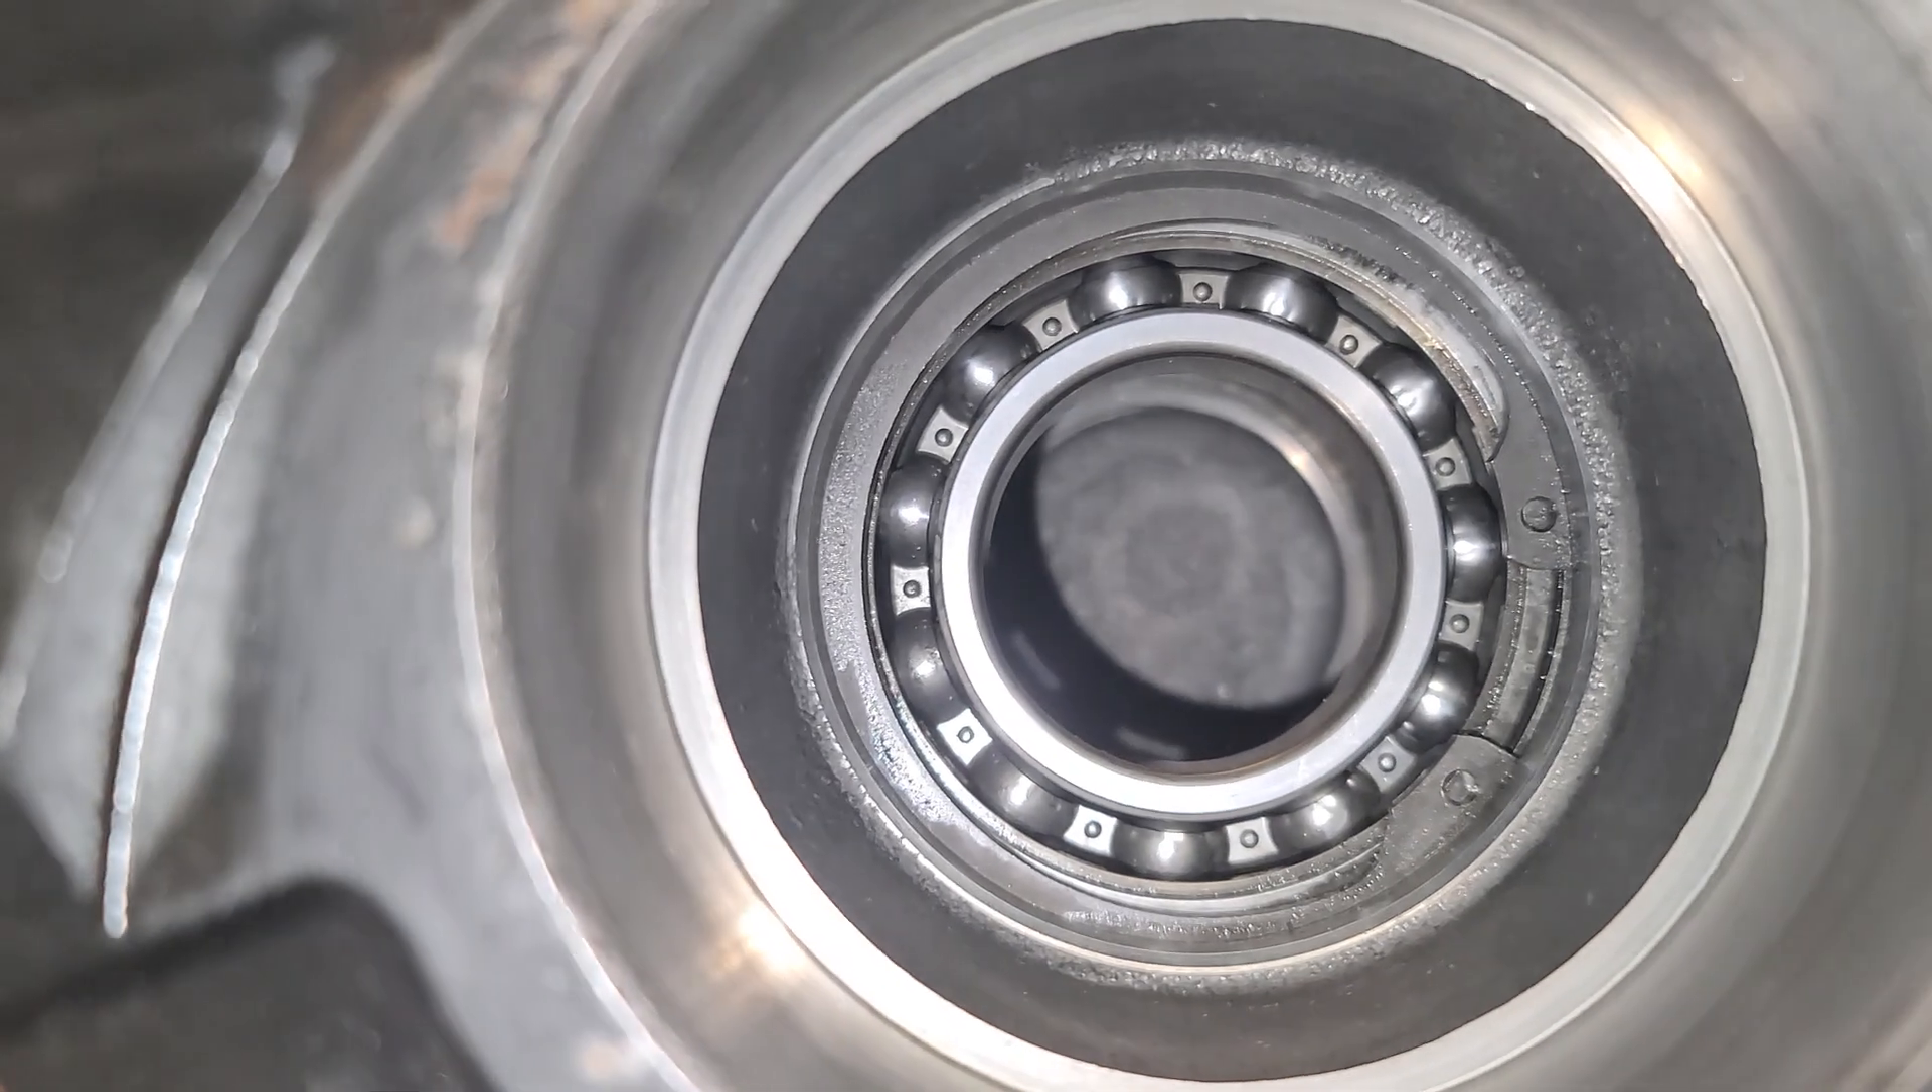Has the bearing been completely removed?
No.